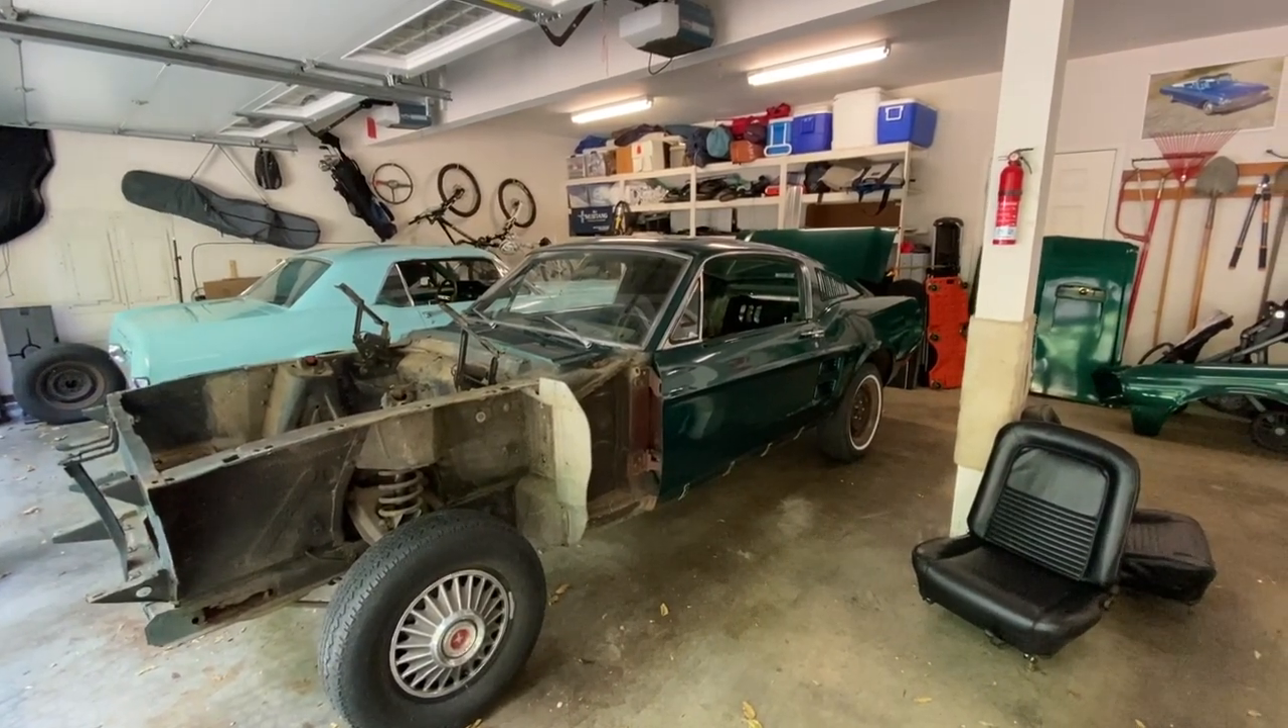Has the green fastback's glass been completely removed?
No.